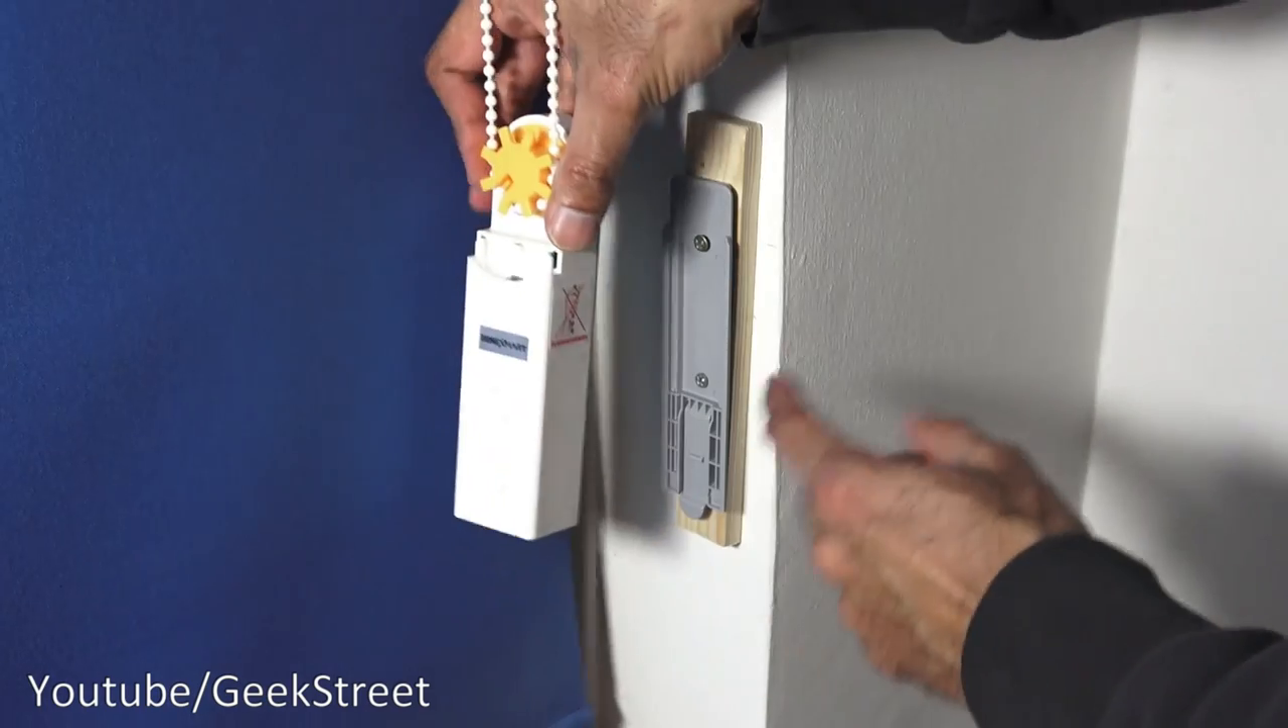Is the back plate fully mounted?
Yes.